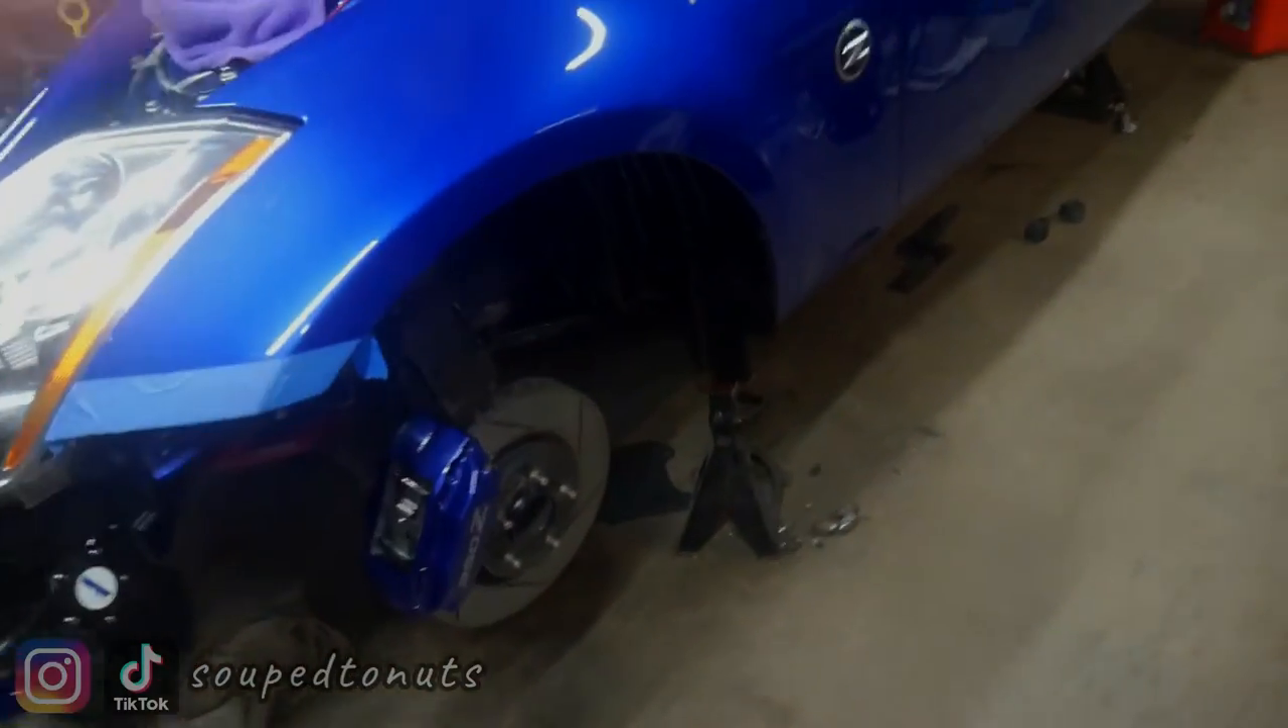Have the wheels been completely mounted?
No.